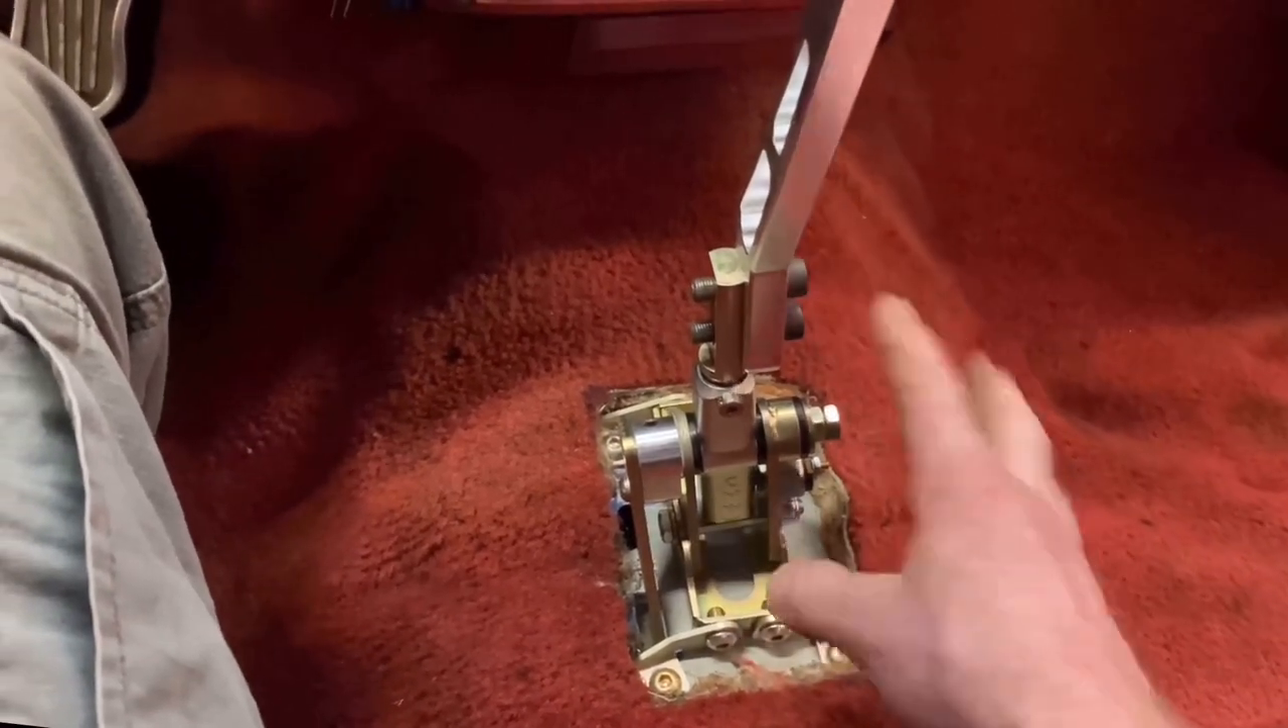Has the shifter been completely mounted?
Yes.